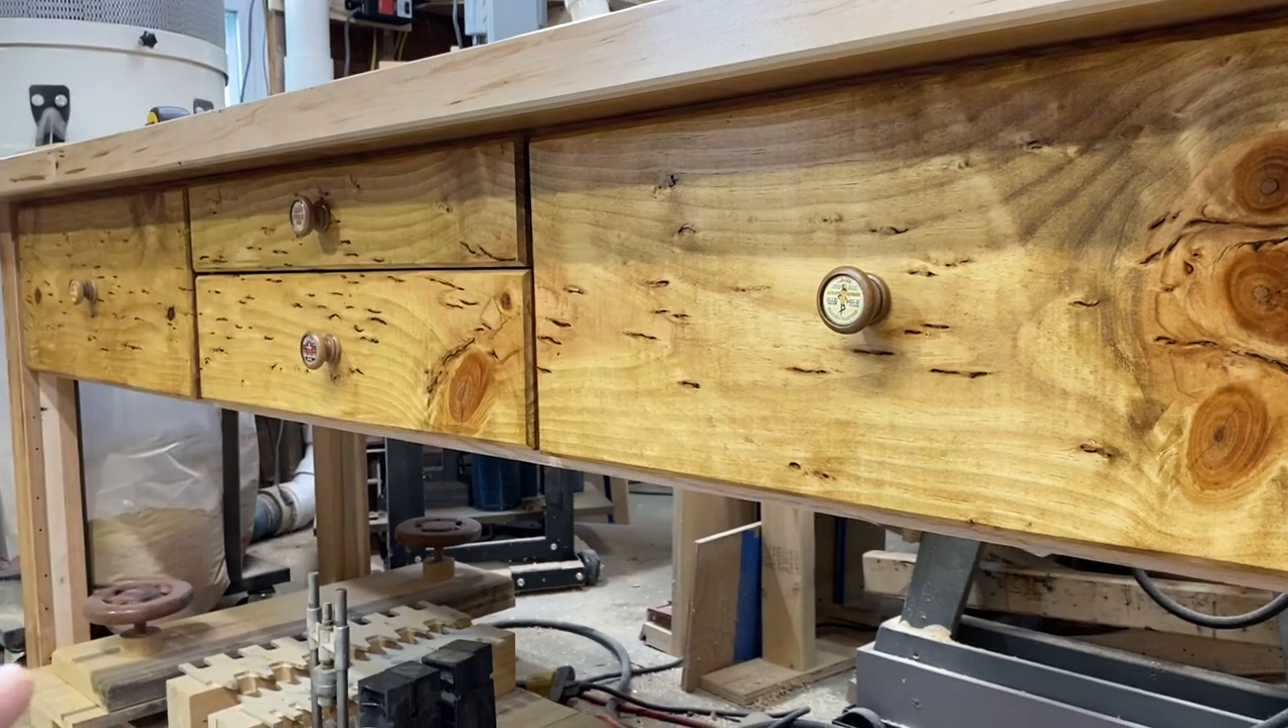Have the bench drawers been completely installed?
Yes.